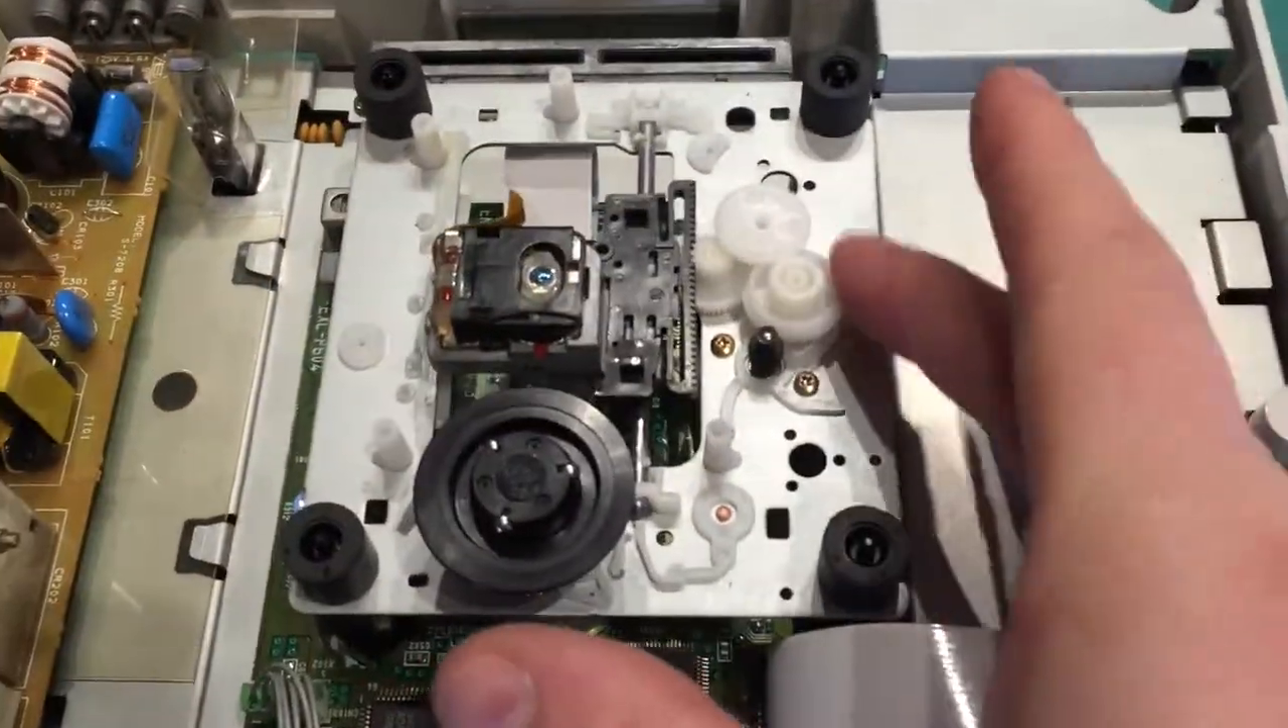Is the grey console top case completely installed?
No.